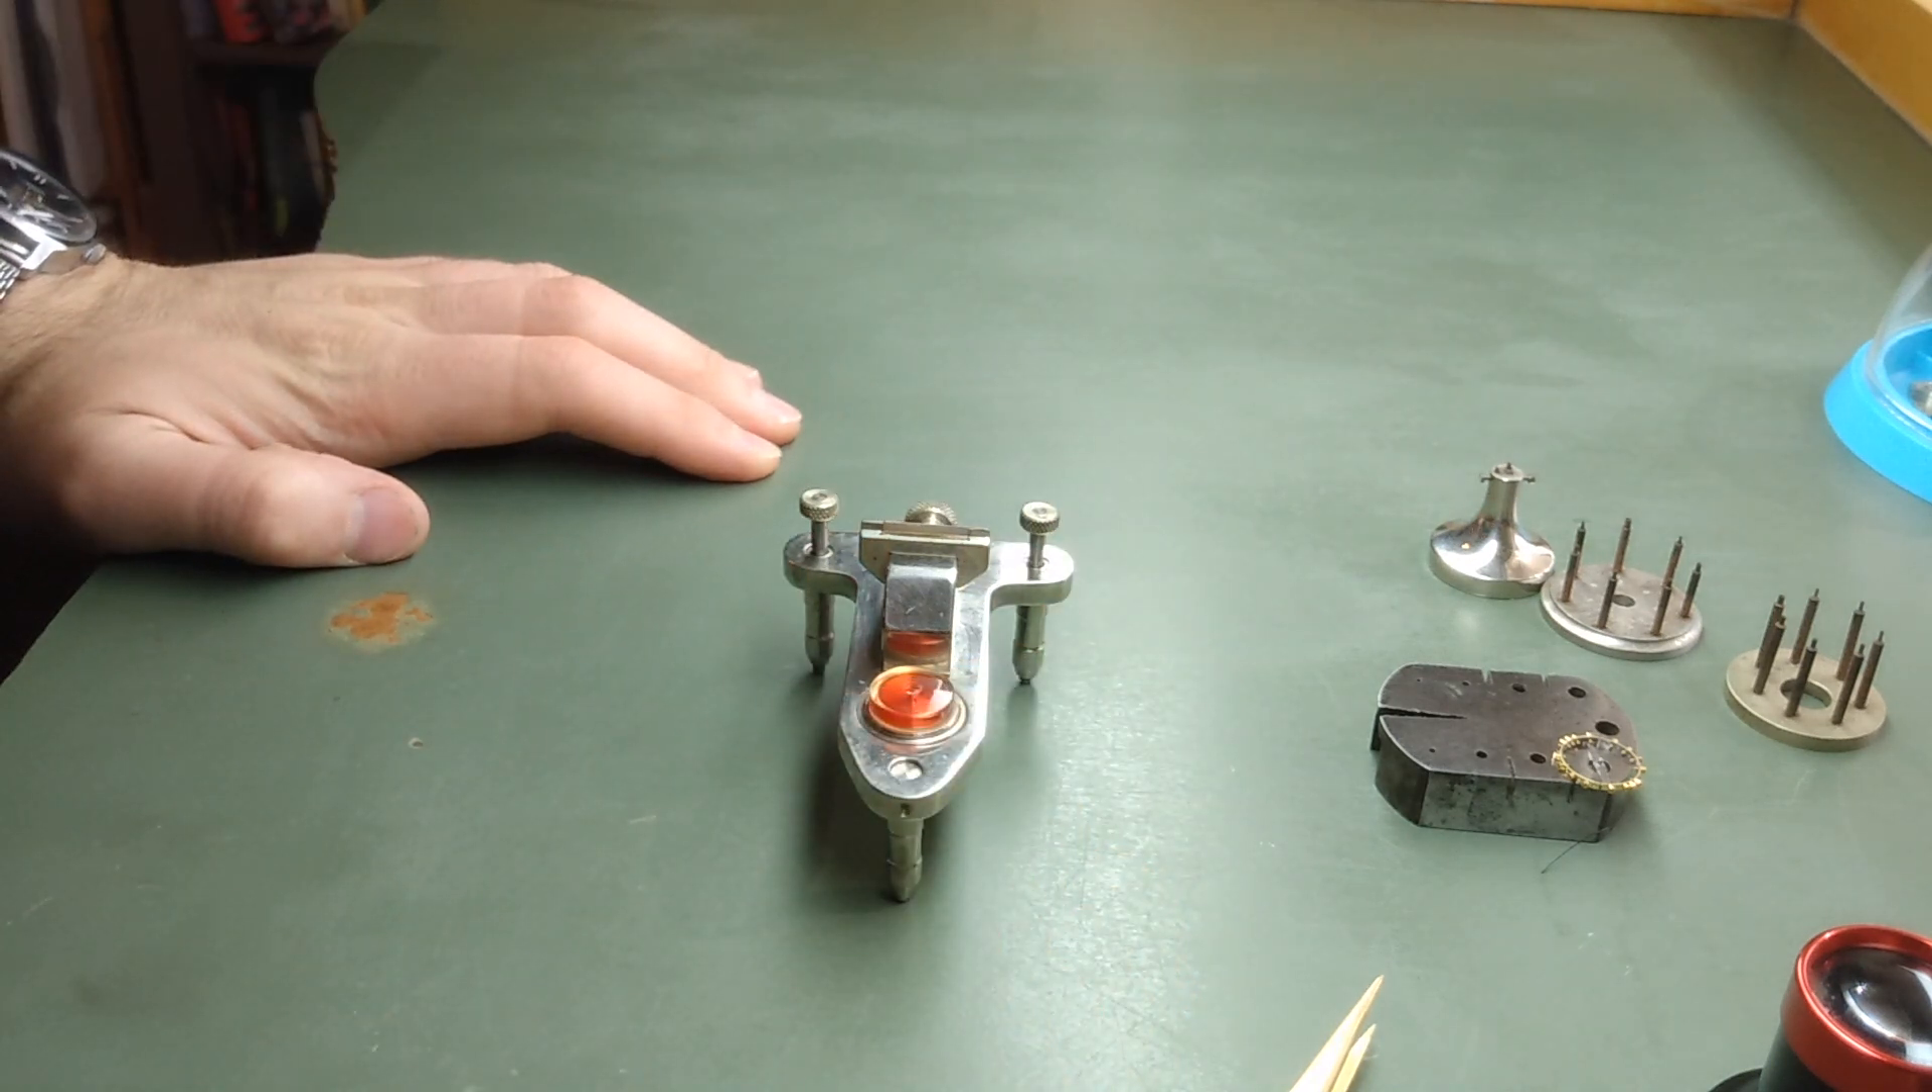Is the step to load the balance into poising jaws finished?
No.